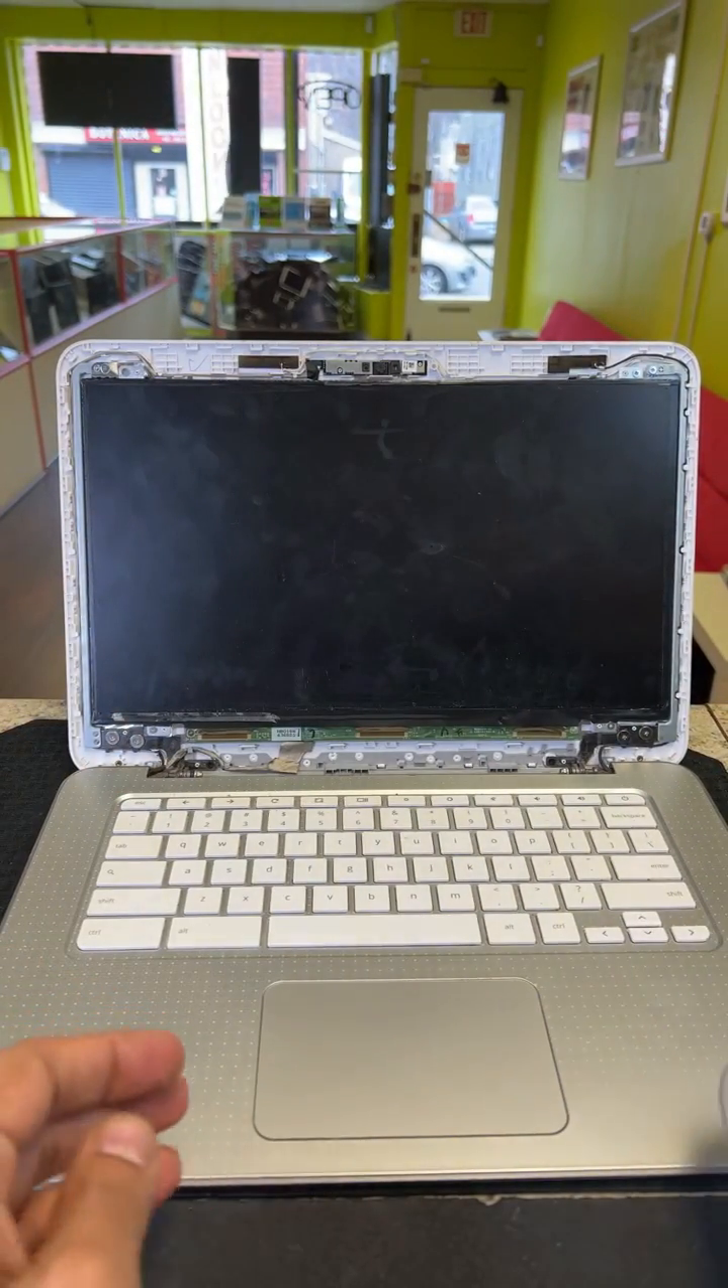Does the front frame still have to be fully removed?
No.